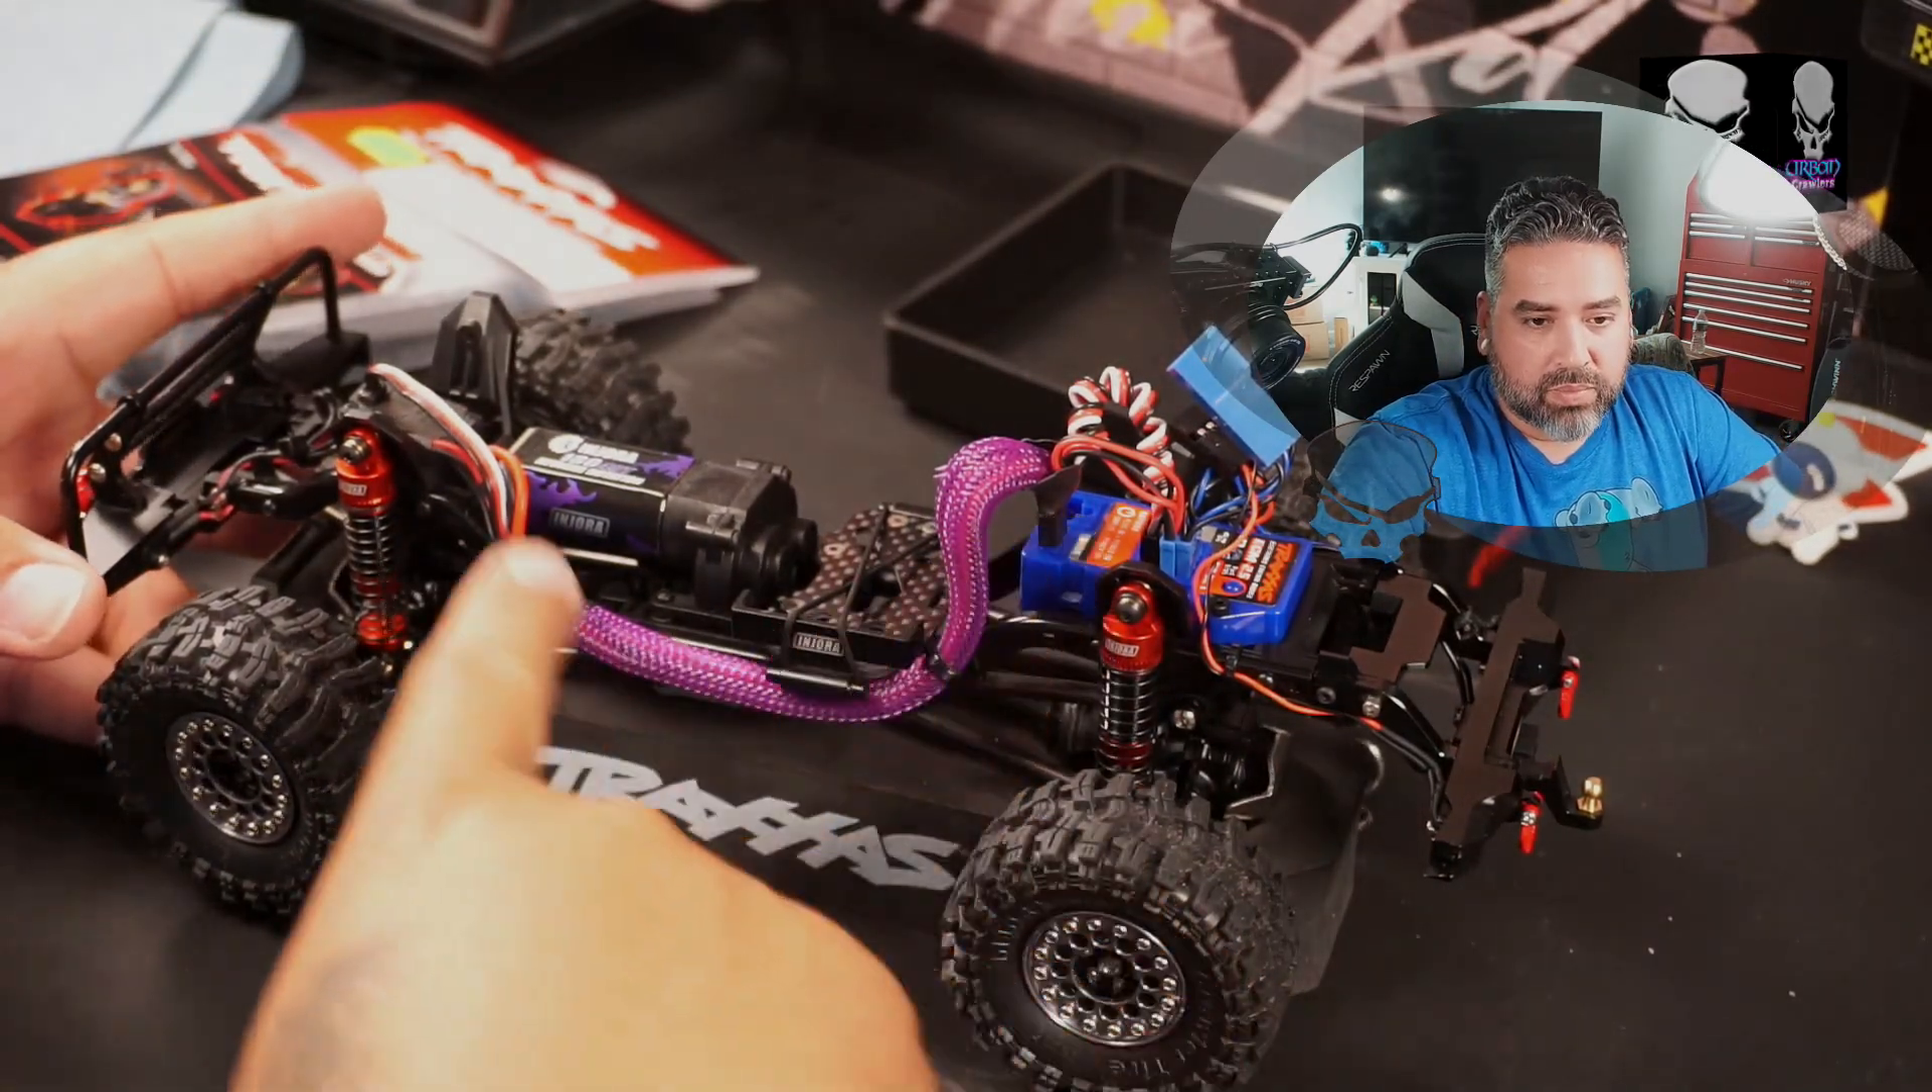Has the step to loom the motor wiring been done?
Yes.